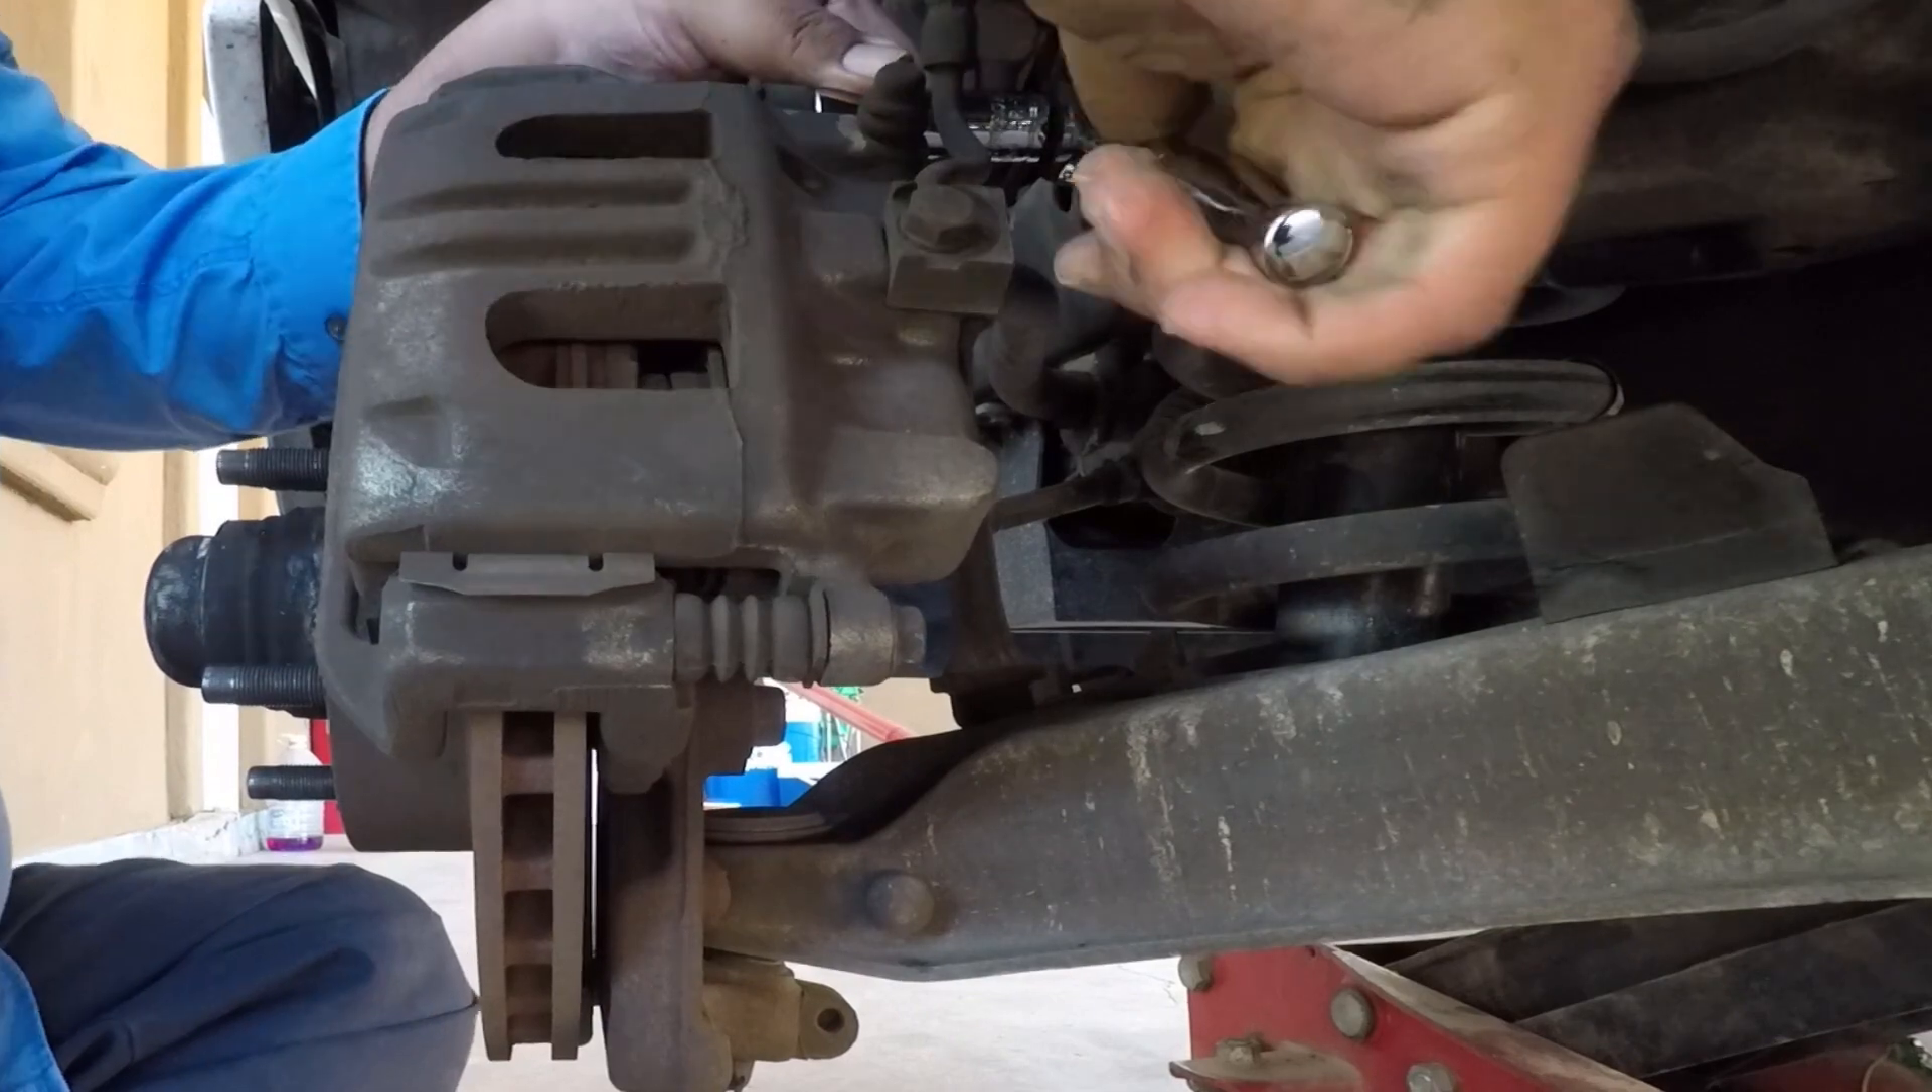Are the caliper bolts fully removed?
No.